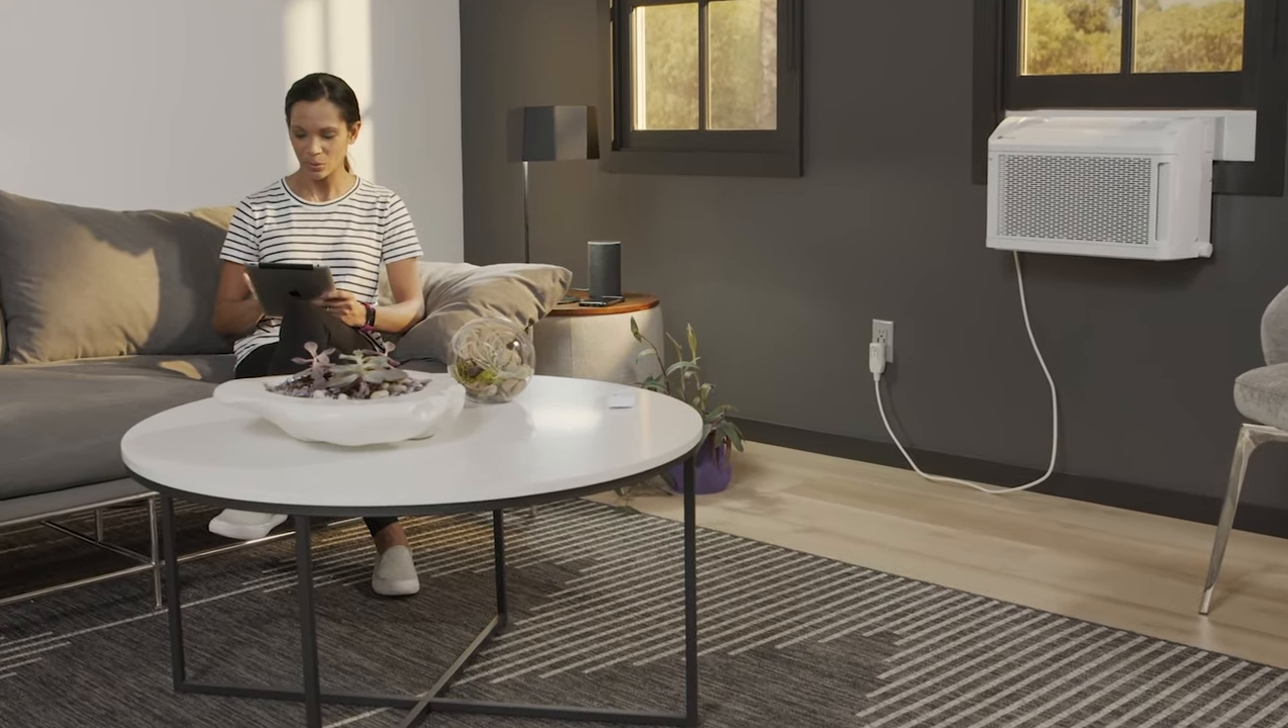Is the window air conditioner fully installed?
Yes.